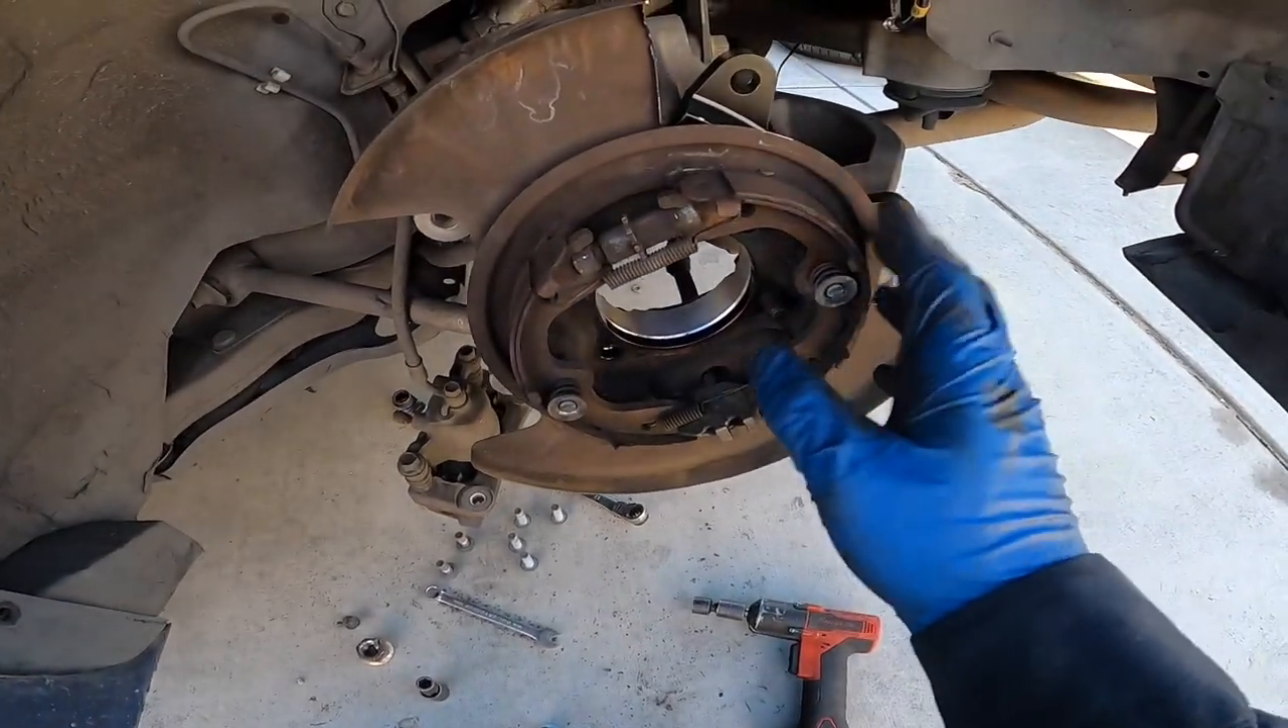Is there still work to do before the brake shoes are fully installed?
No.